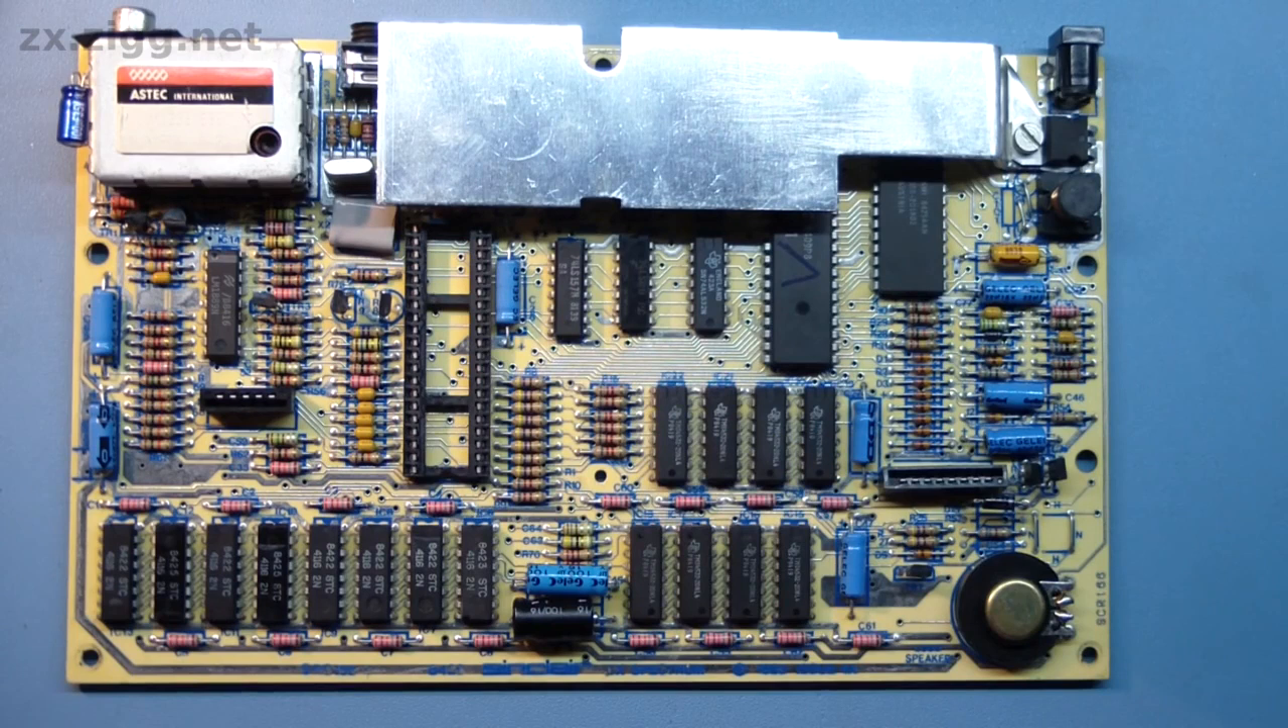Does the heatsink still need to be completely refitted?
No.